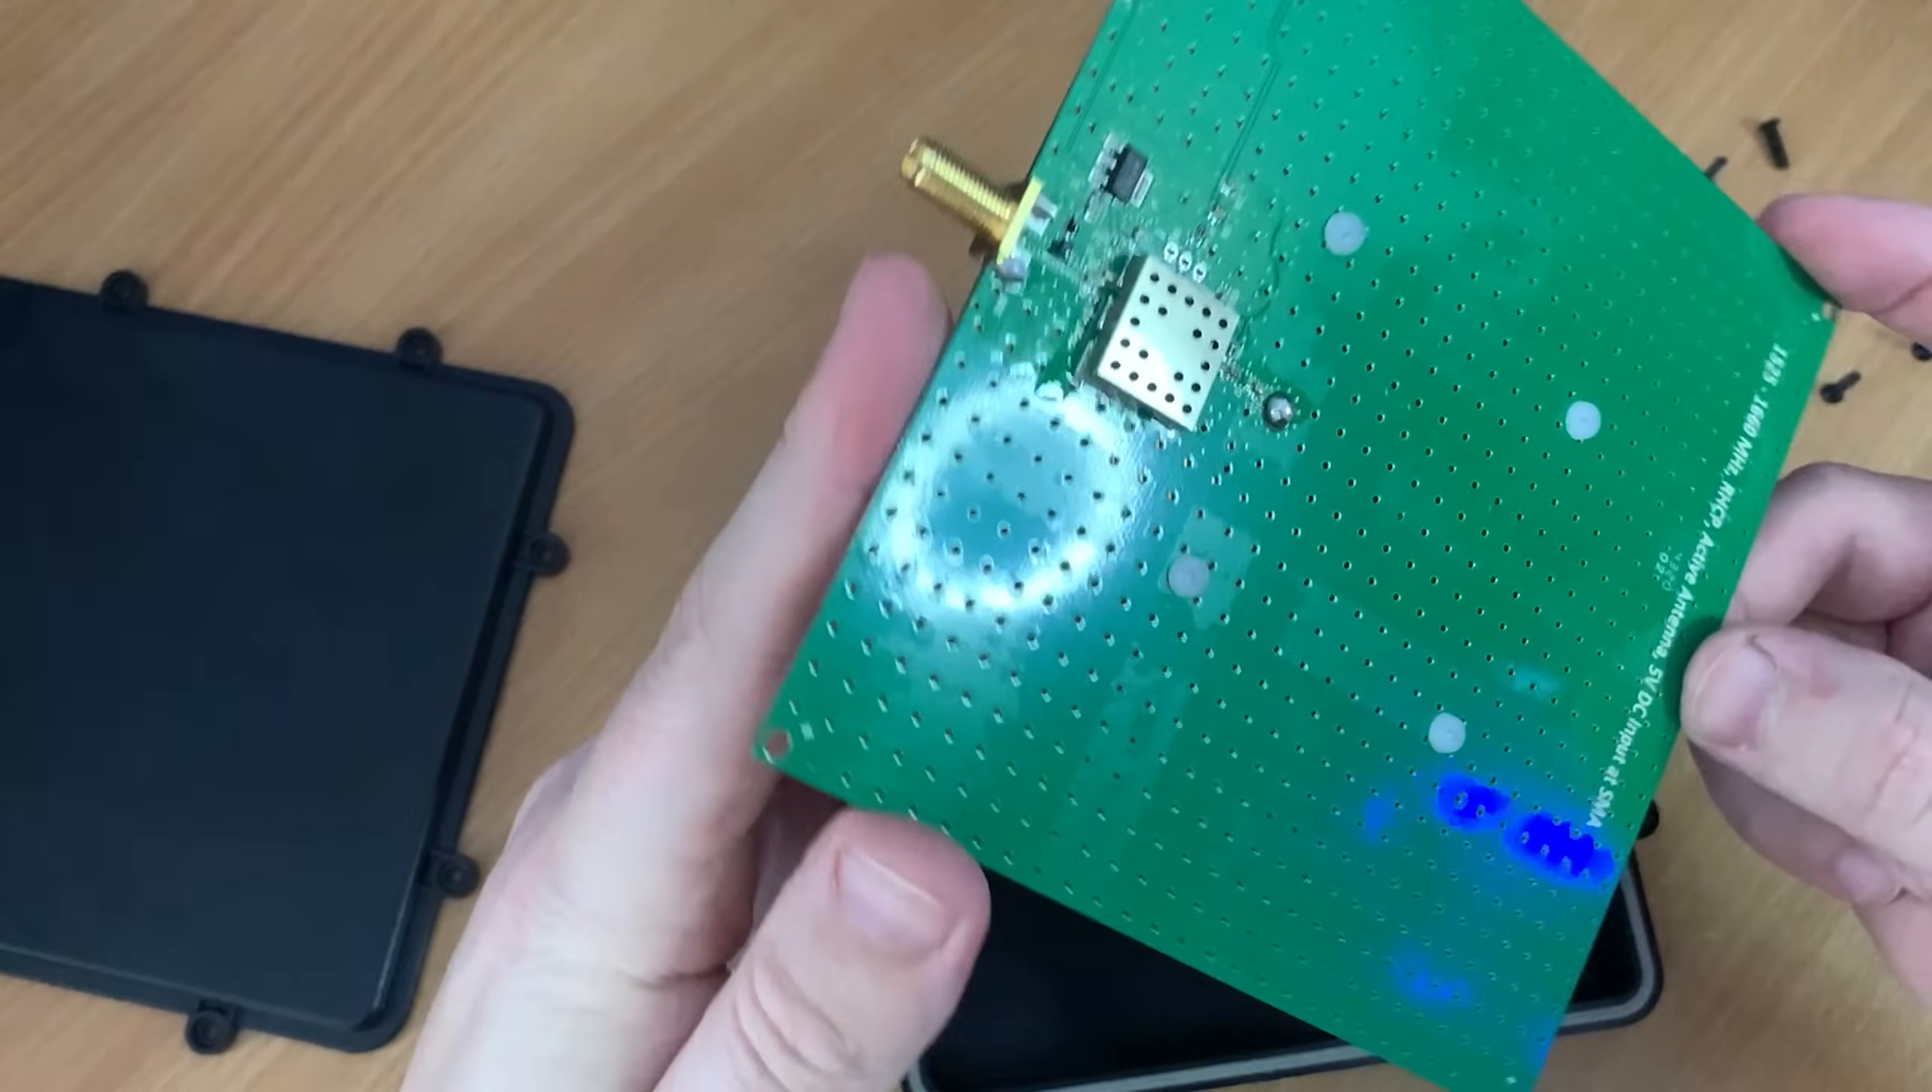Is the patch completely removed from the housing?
Yes.